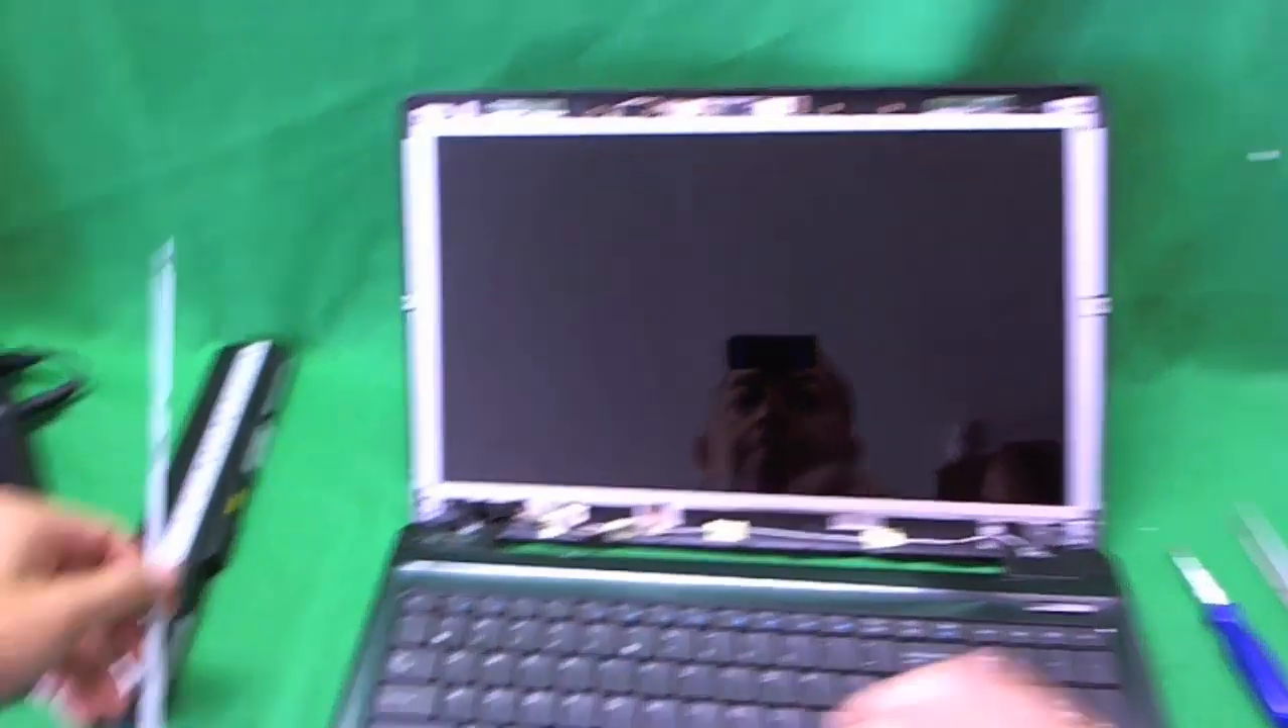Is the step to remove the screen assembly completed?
No.